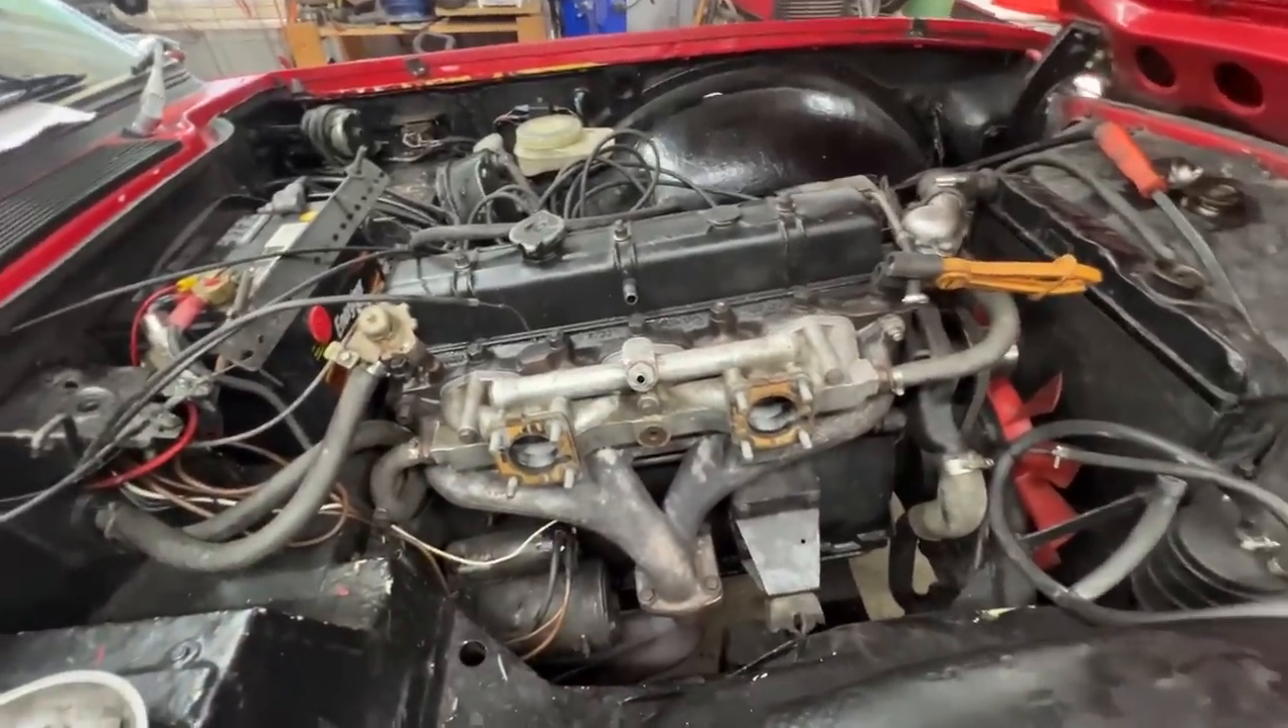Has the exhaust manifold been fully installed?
Yes.